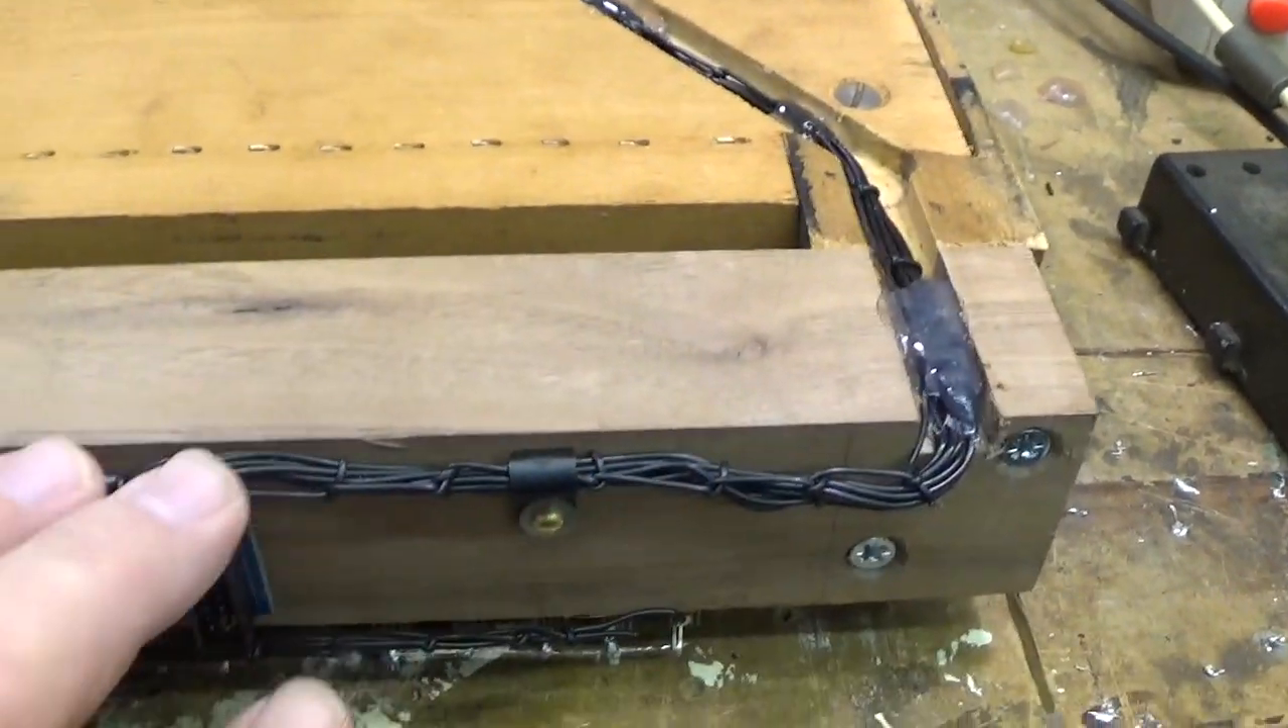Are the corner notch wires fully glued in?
Yes.